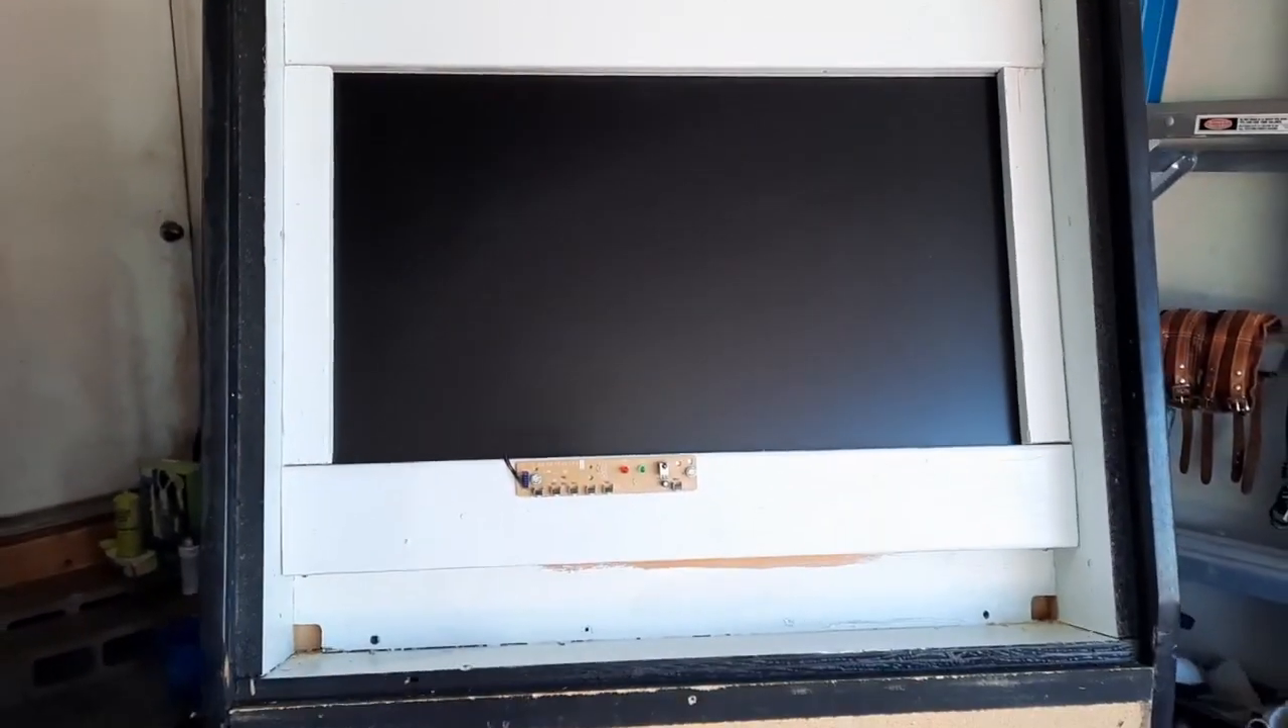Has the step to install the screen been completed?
Yes.